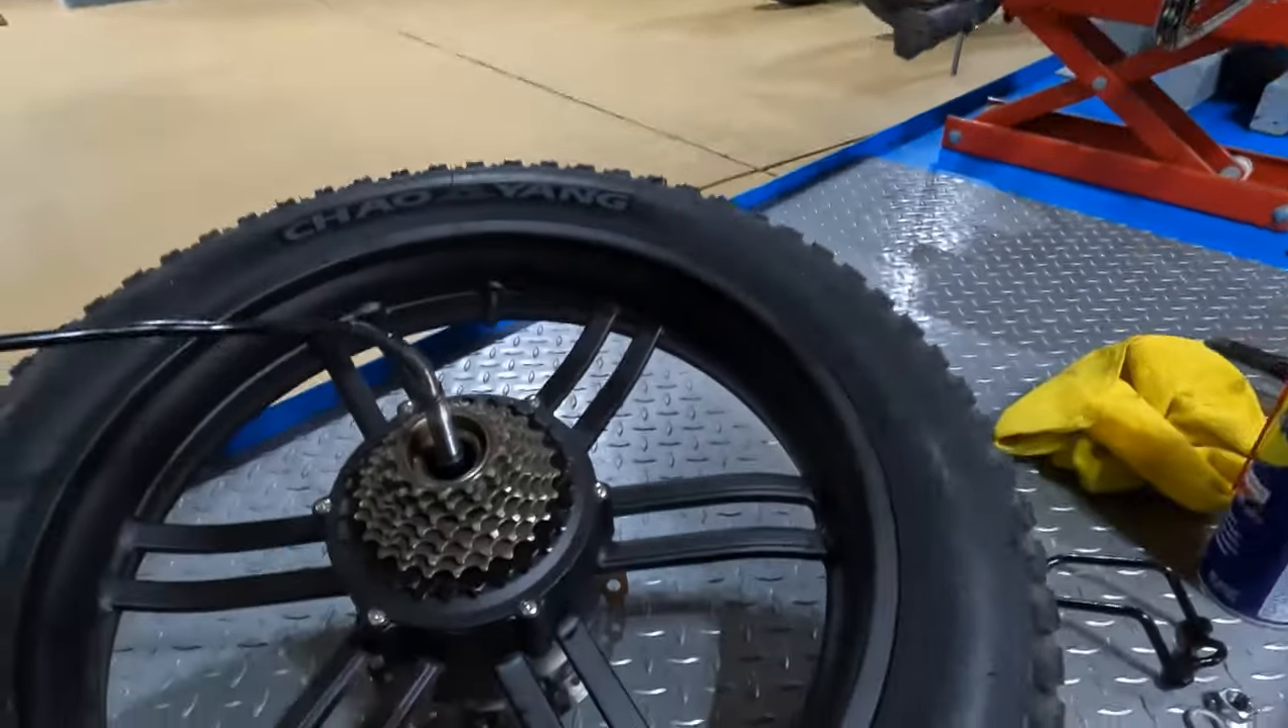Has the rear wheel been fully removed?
Yes.